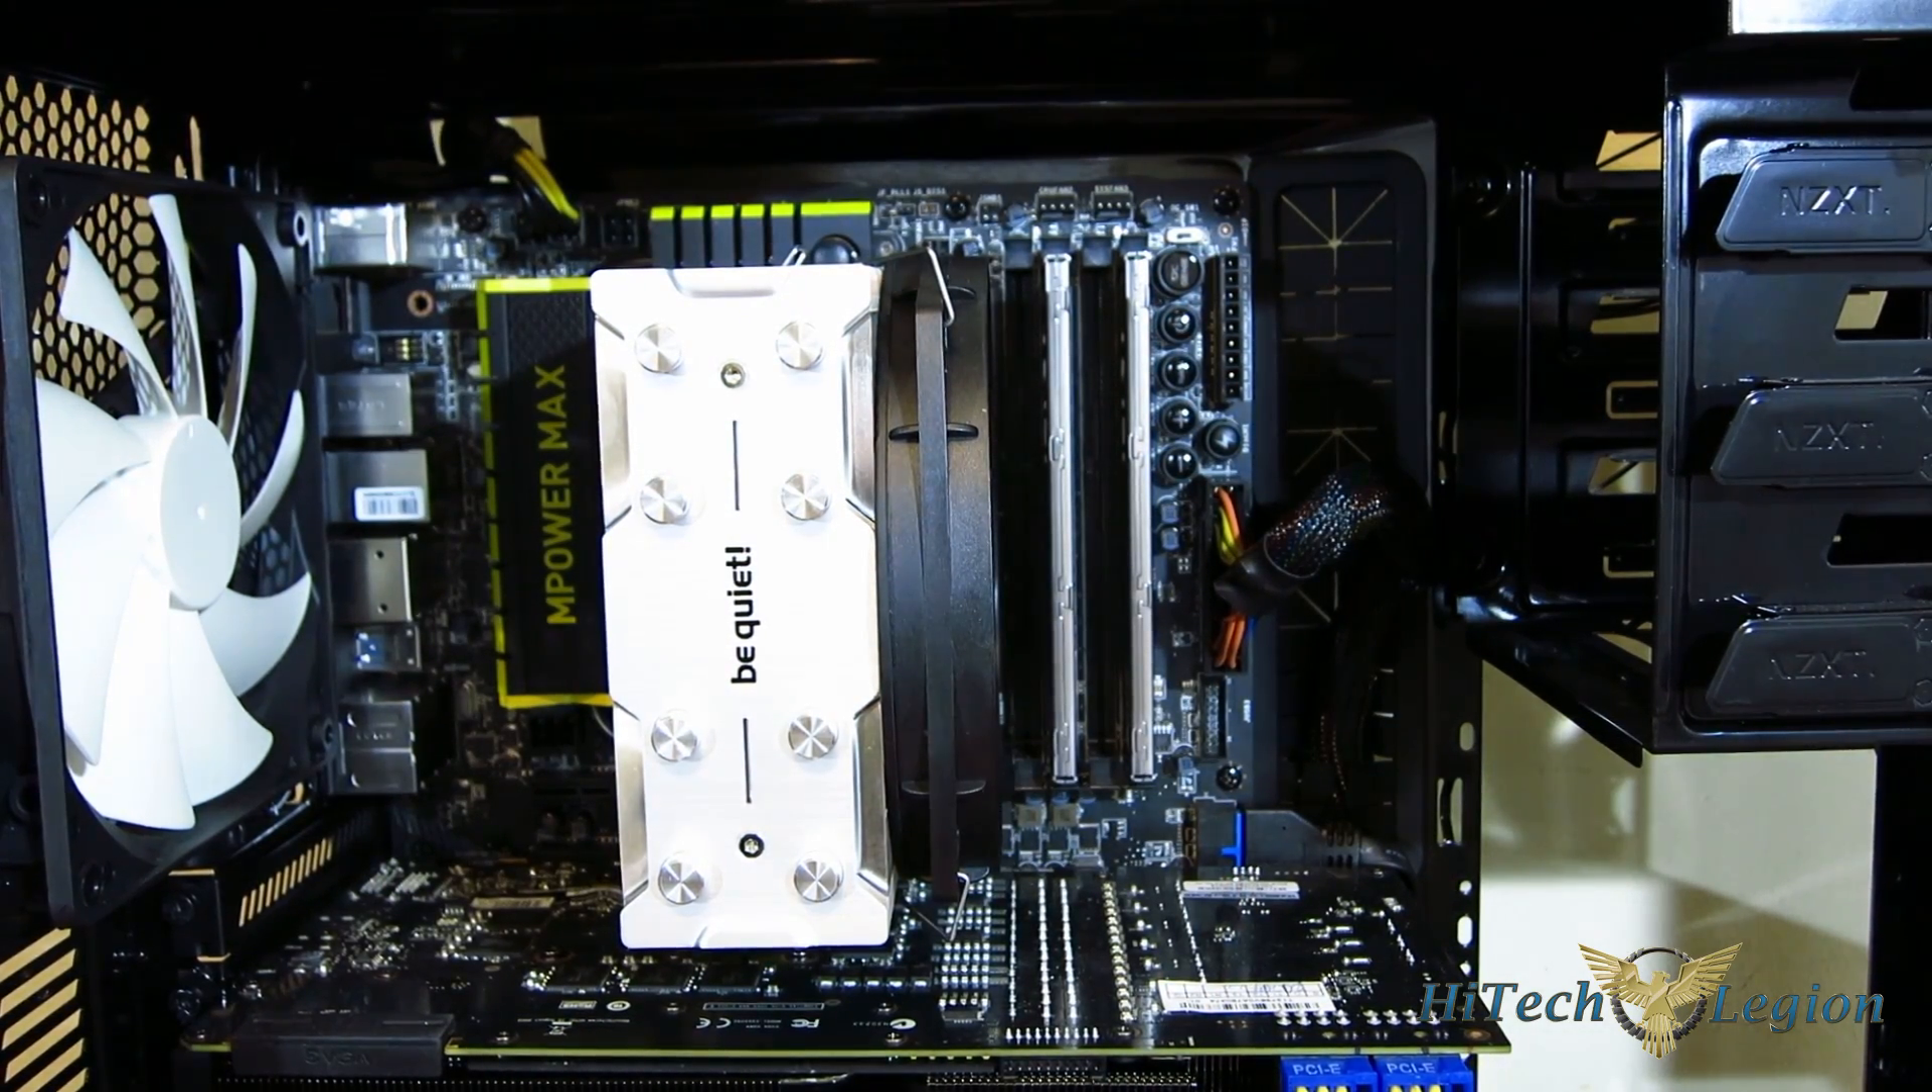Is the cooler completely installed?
Yes.